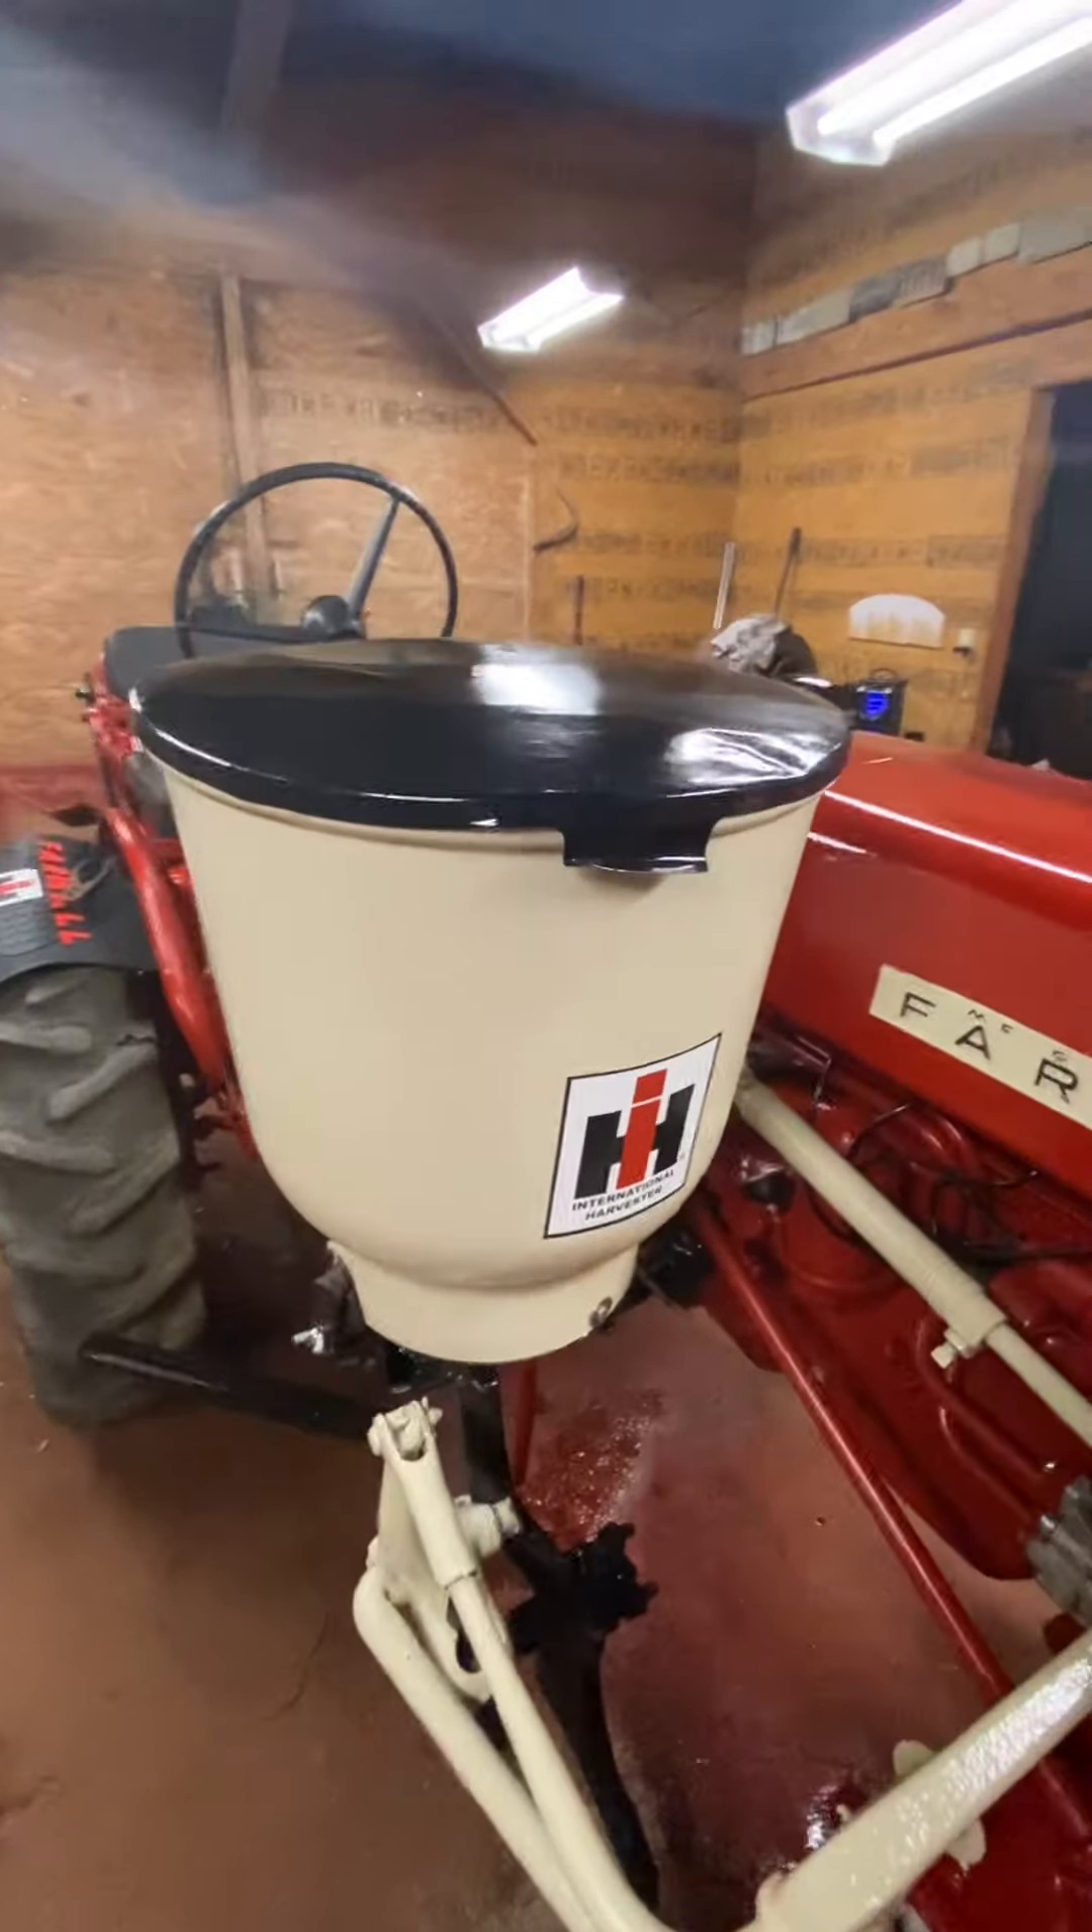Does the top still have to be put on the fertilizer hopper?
No.